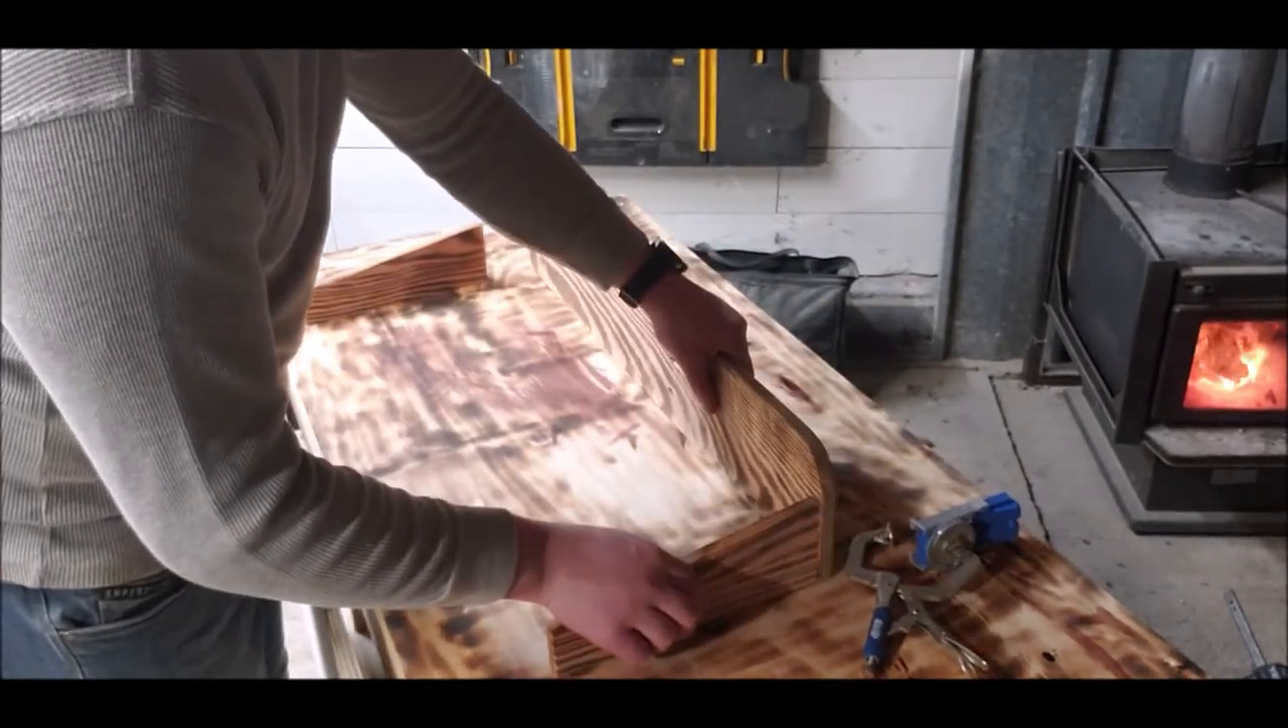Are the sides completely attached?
No.